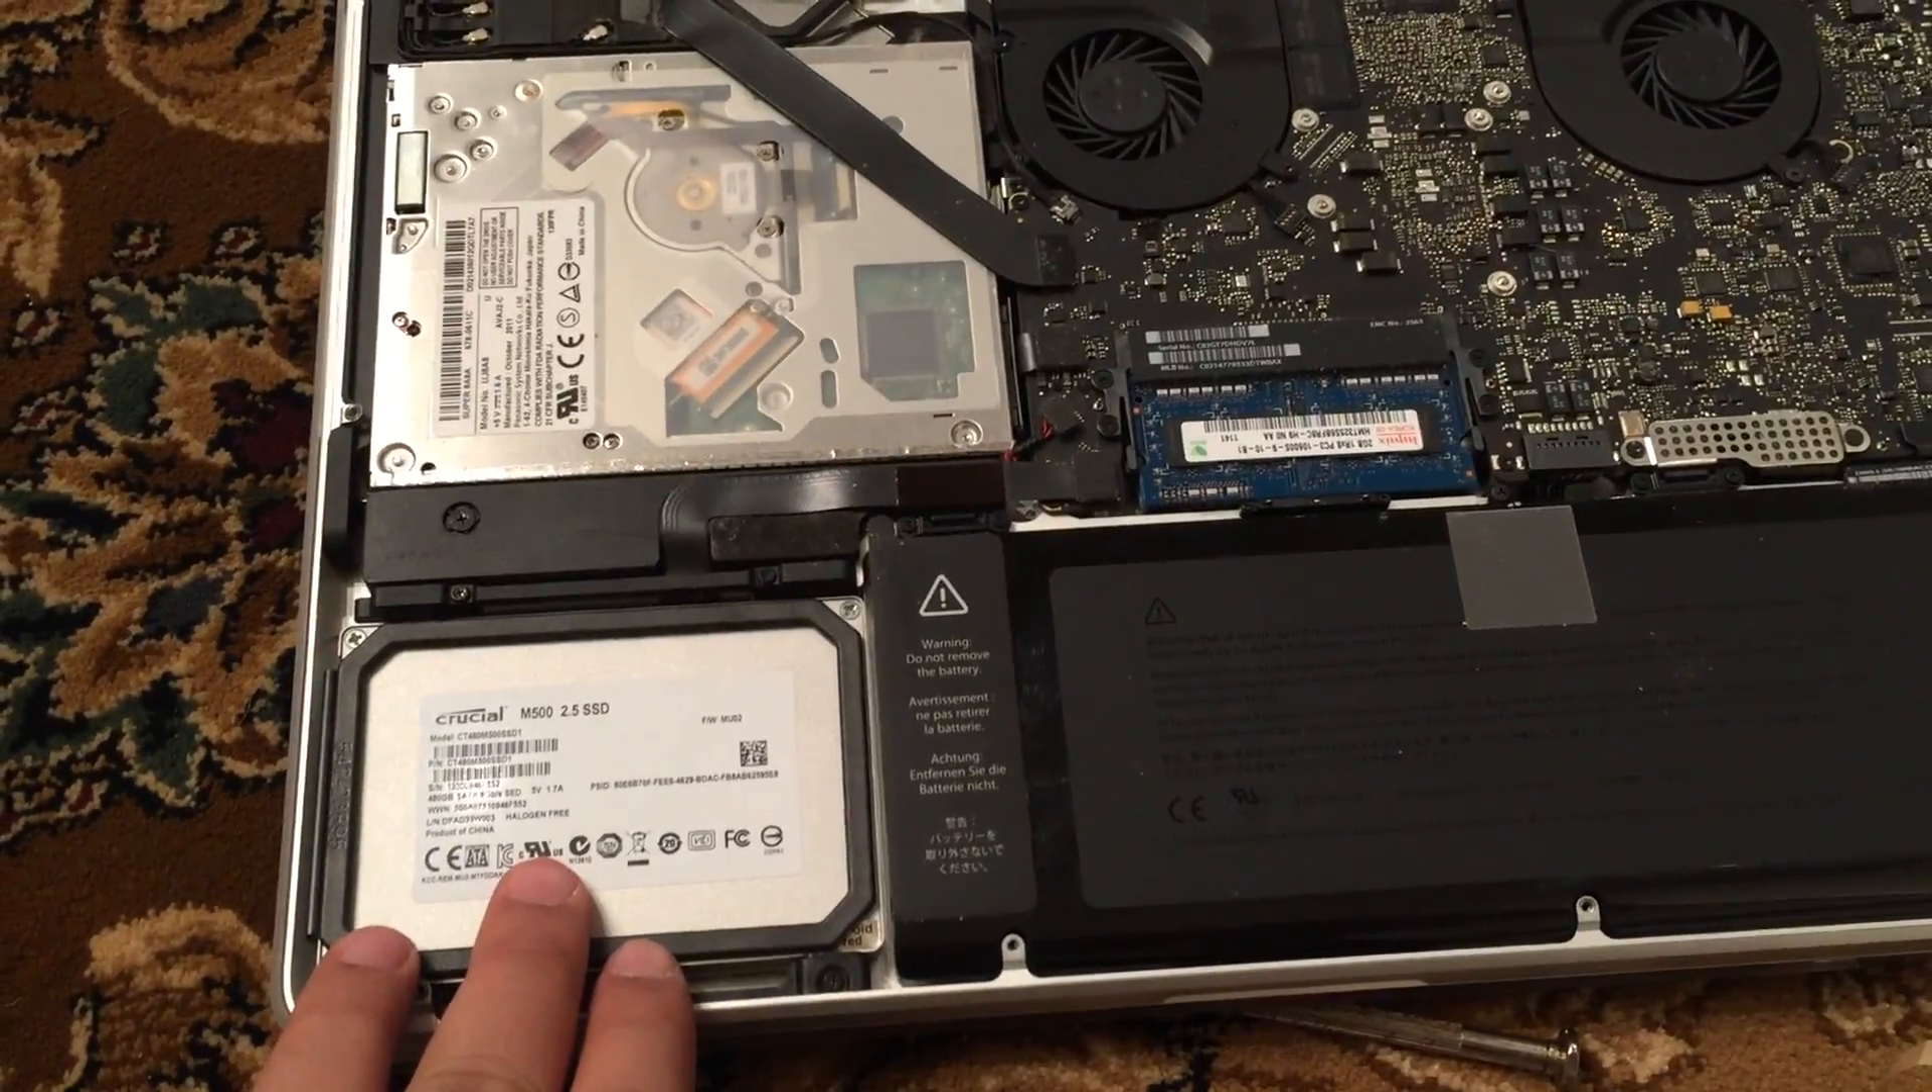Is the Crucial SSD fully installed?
Yes.